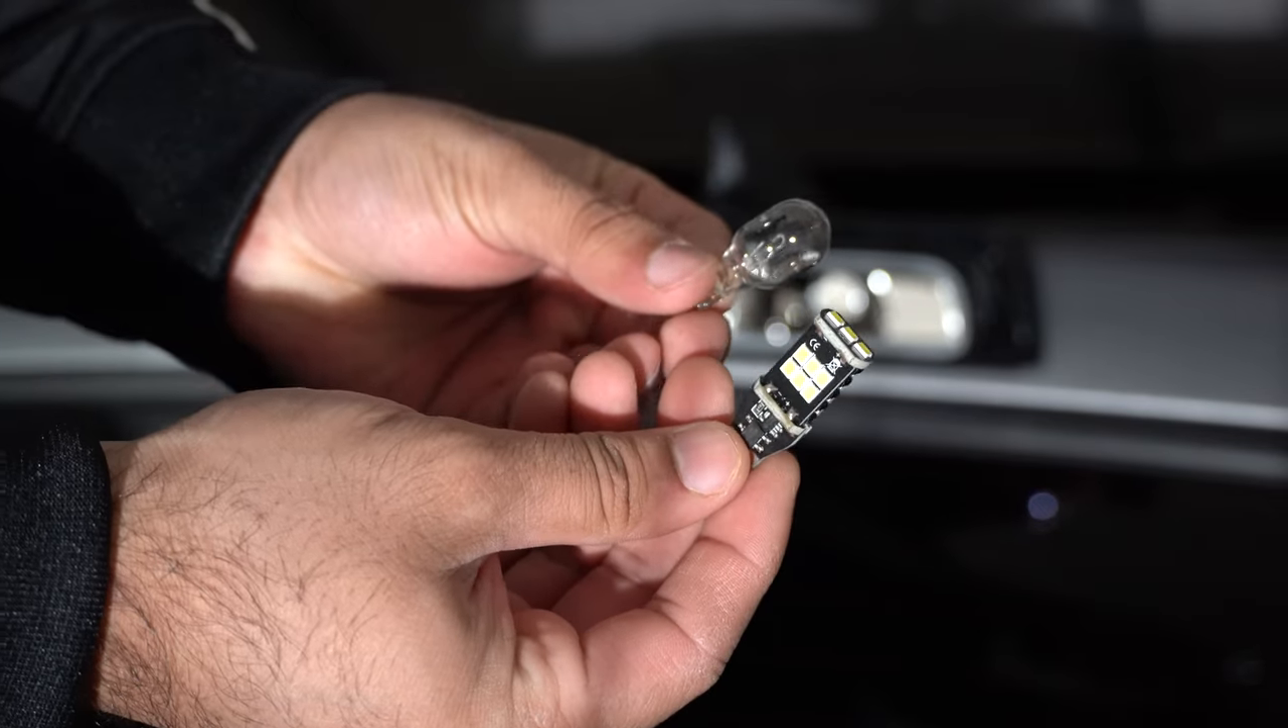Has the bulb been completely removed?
Yes.